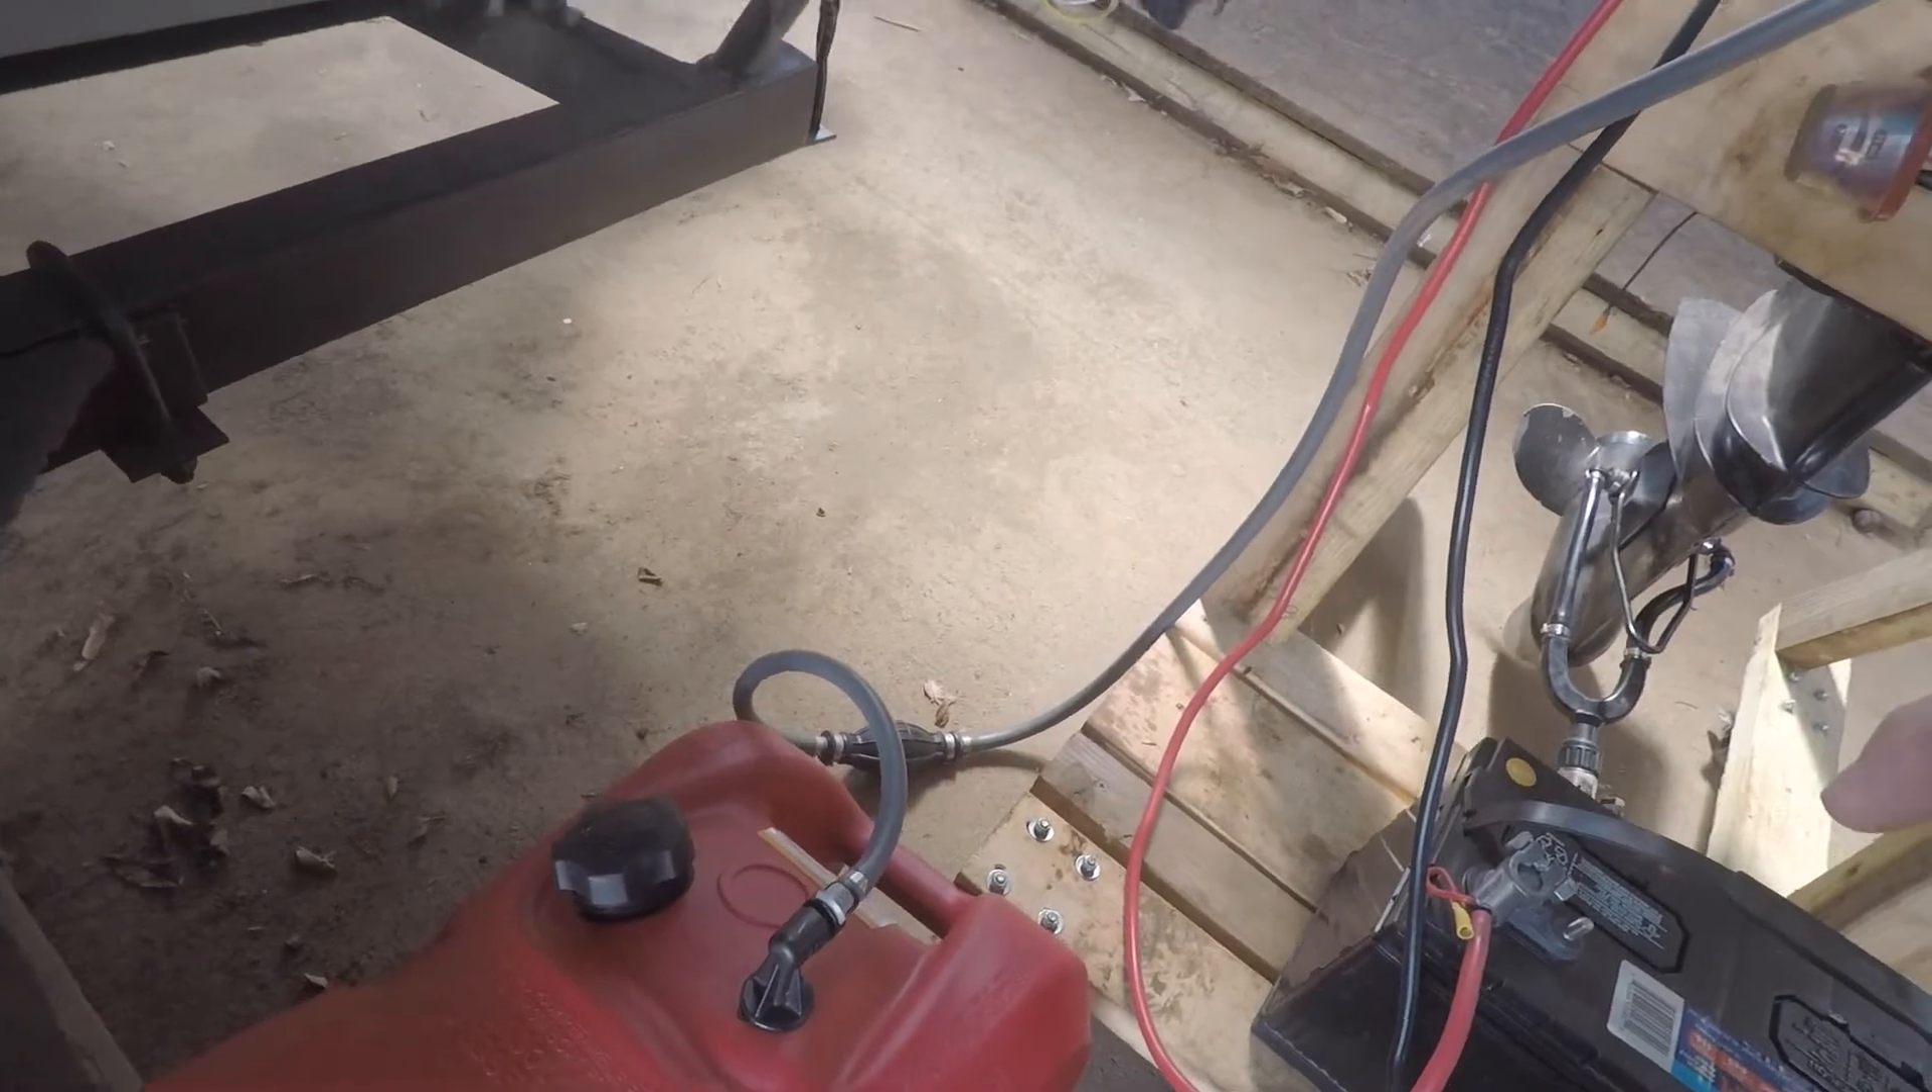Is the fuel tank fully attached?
Yes.